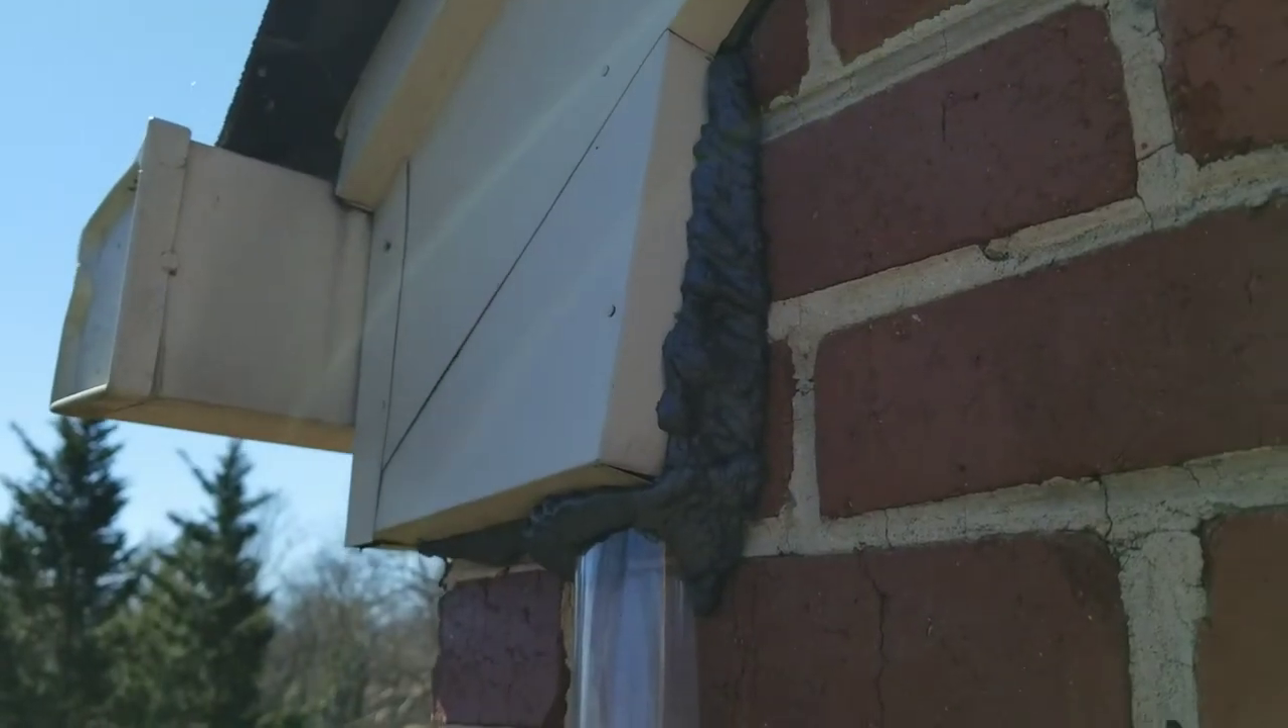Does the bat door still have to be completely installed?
No.